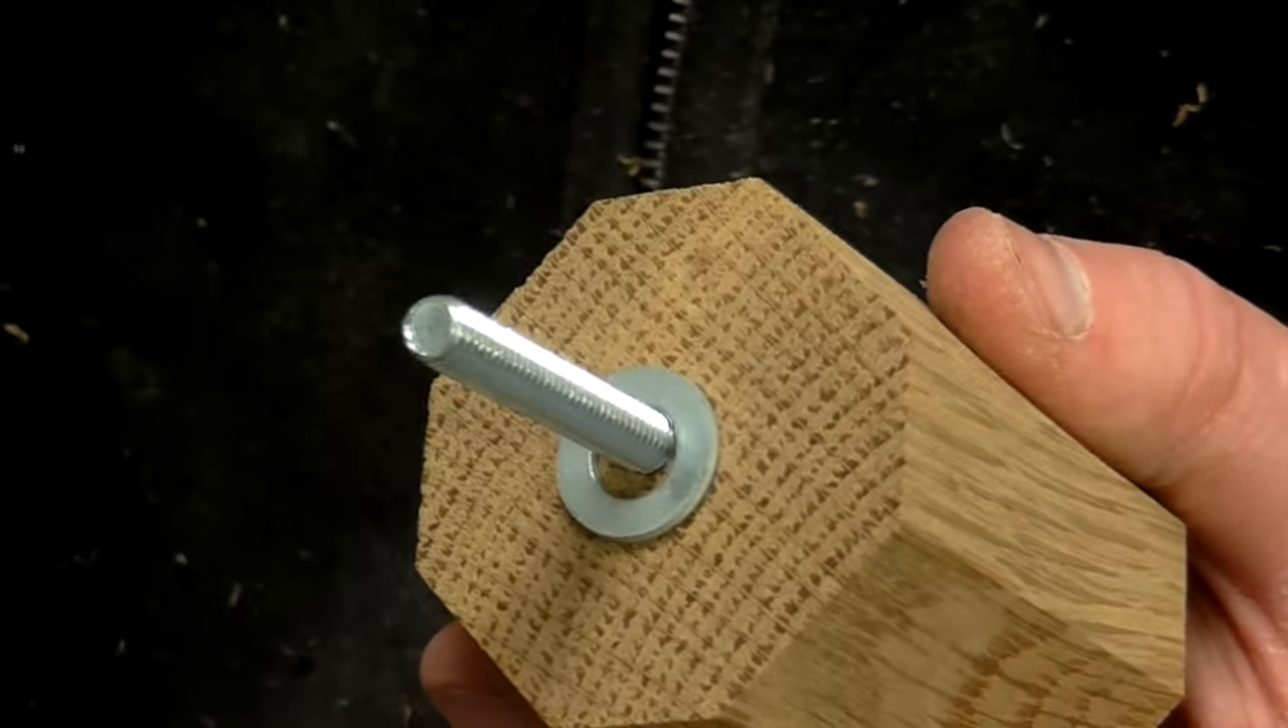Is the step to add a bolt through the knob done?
Yes.